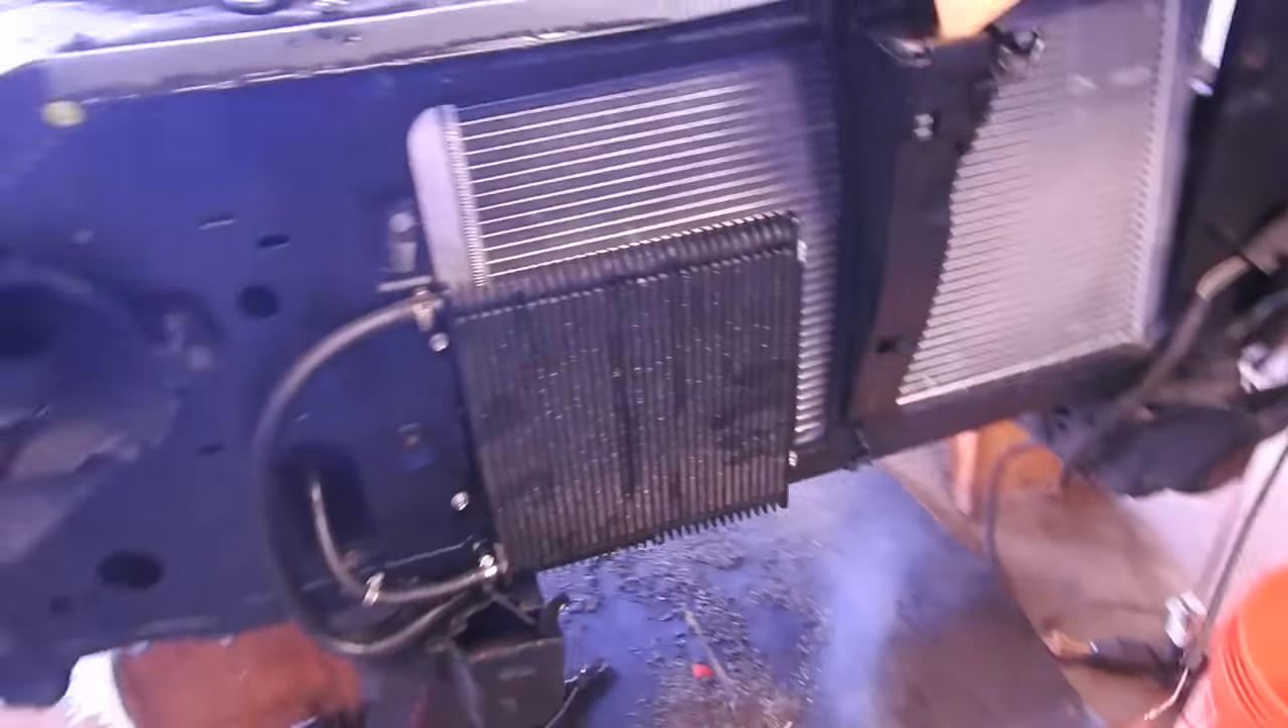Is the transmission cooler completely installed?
Yes.